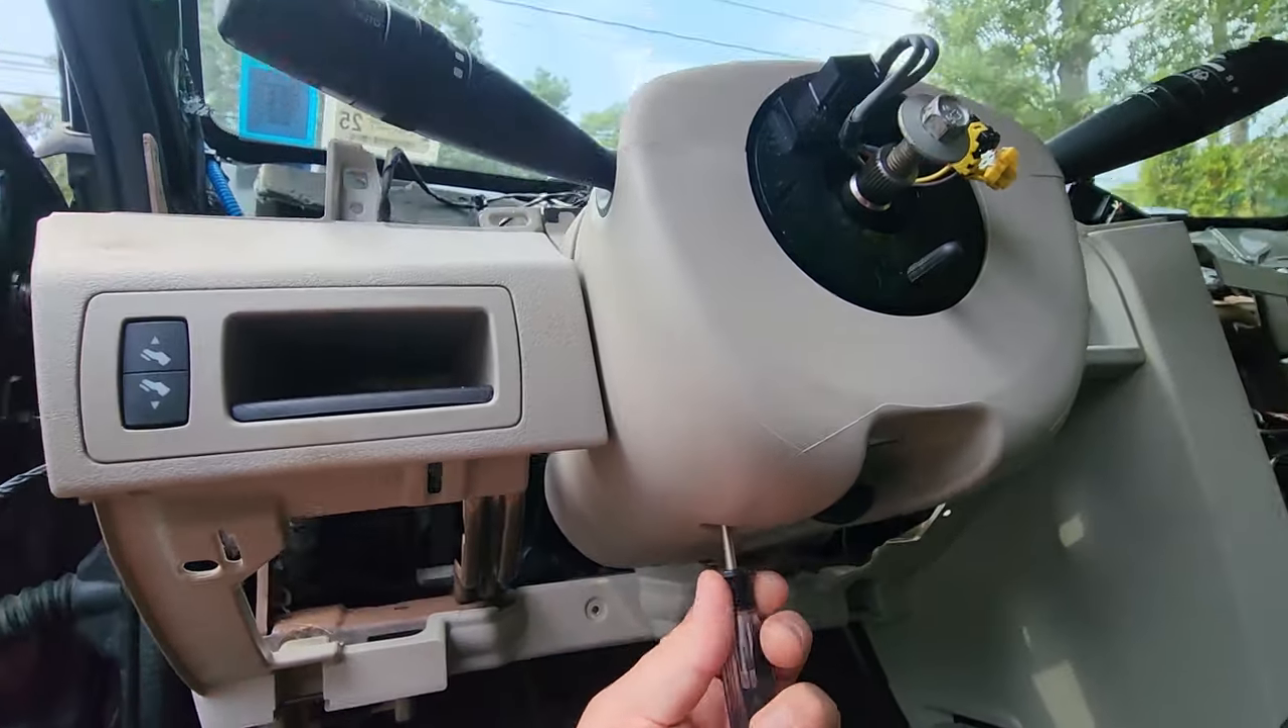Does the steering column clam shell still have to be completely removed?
Yes.